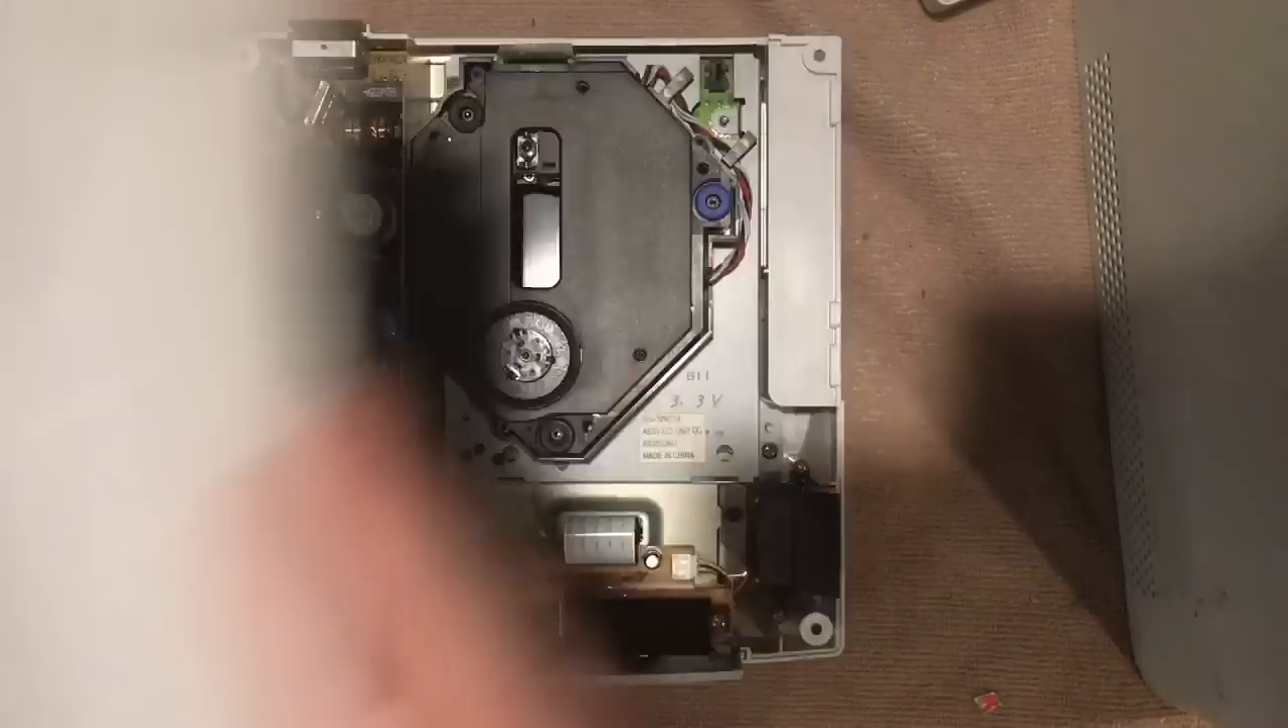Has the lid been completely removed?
Yes.